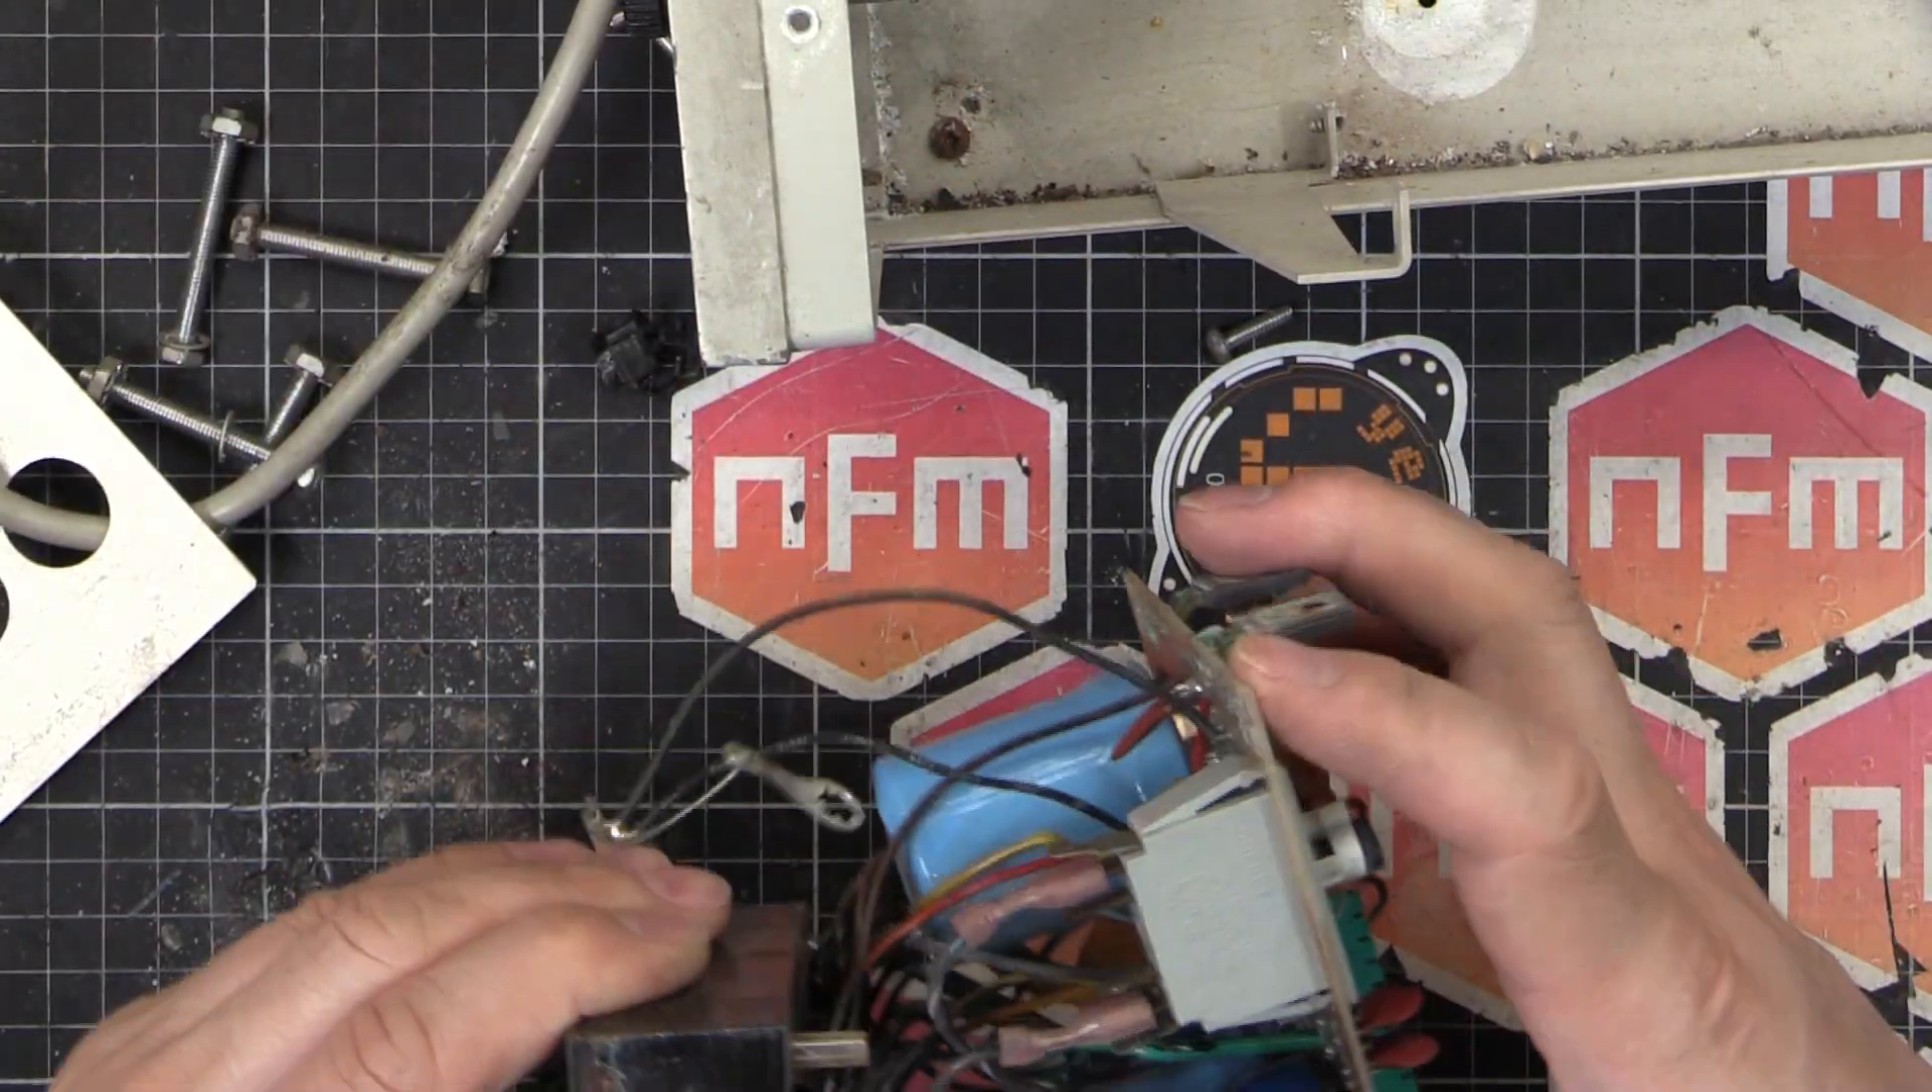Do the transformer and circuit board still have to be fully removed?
No.